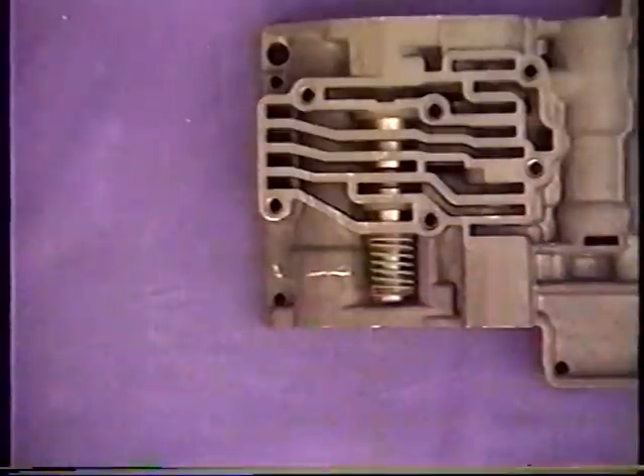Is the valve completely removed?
No.